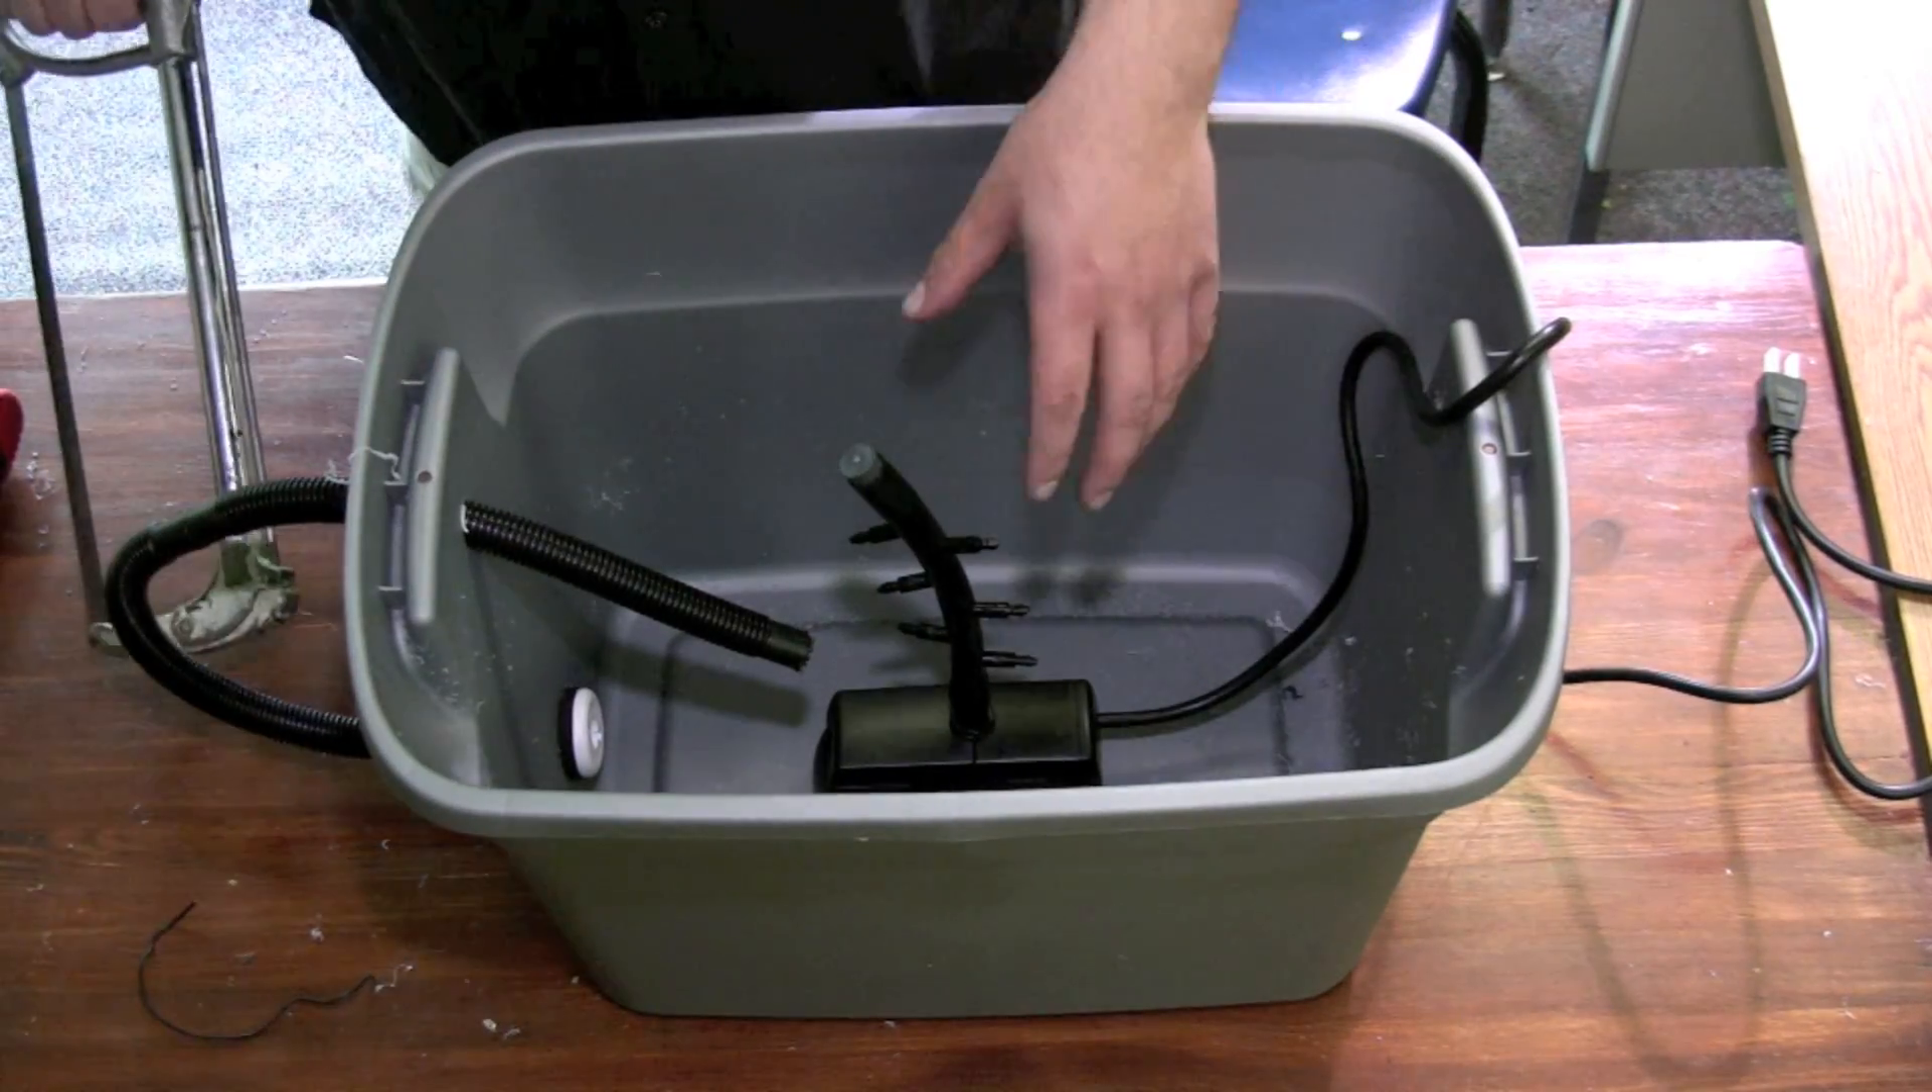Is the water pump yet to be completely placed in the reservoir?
No.